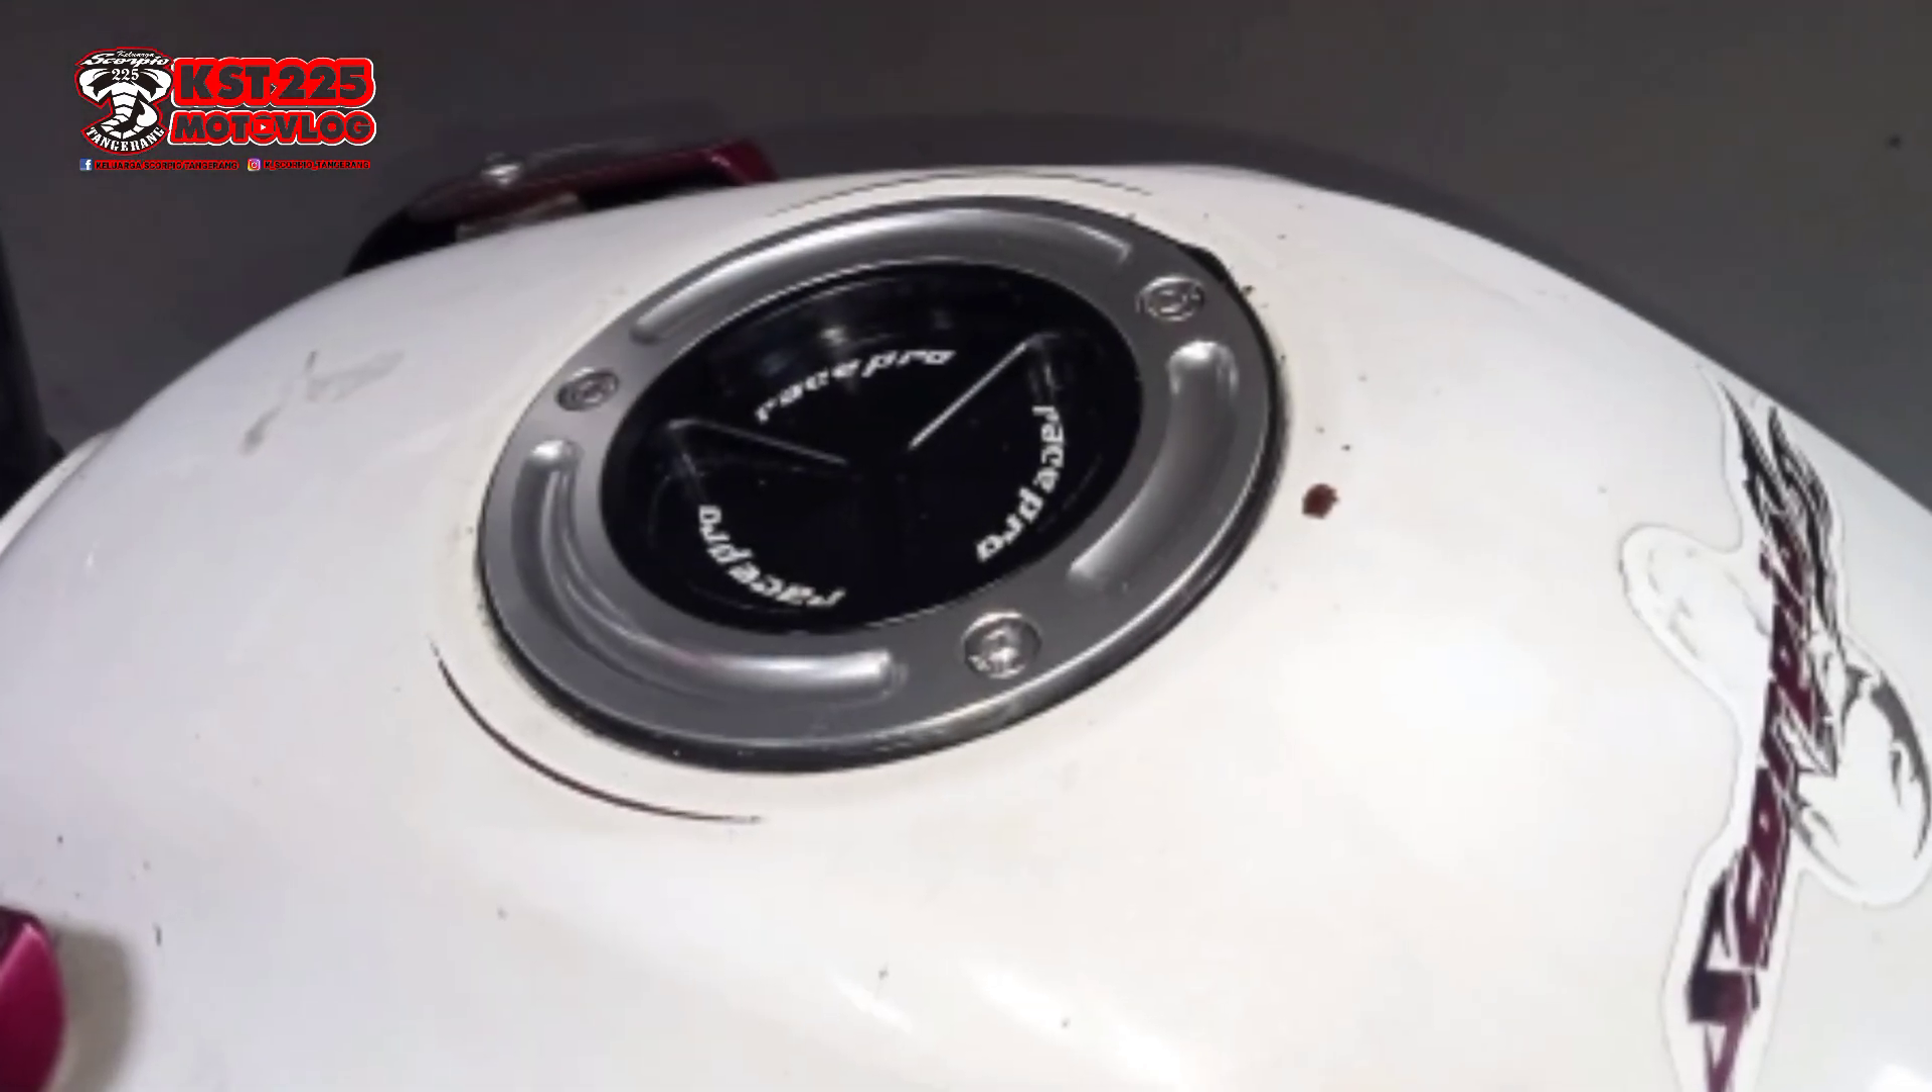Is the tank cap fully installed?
Yes.